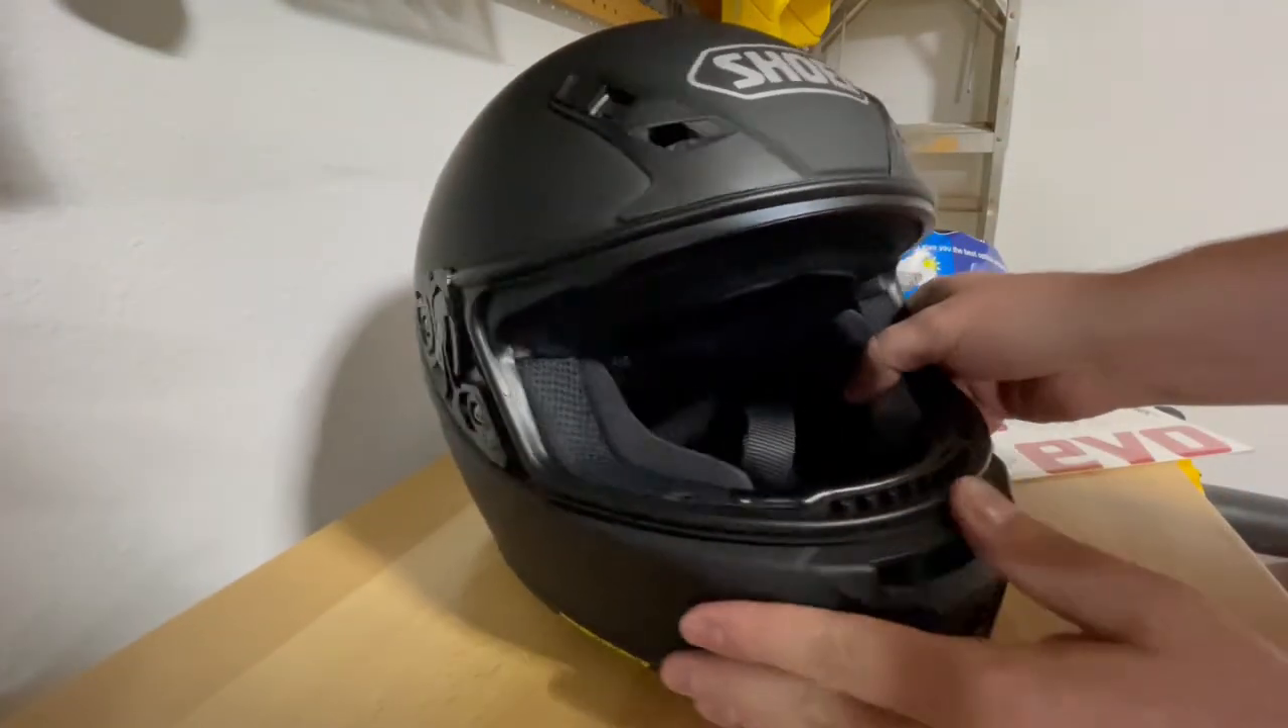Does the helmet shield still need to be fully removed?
No.